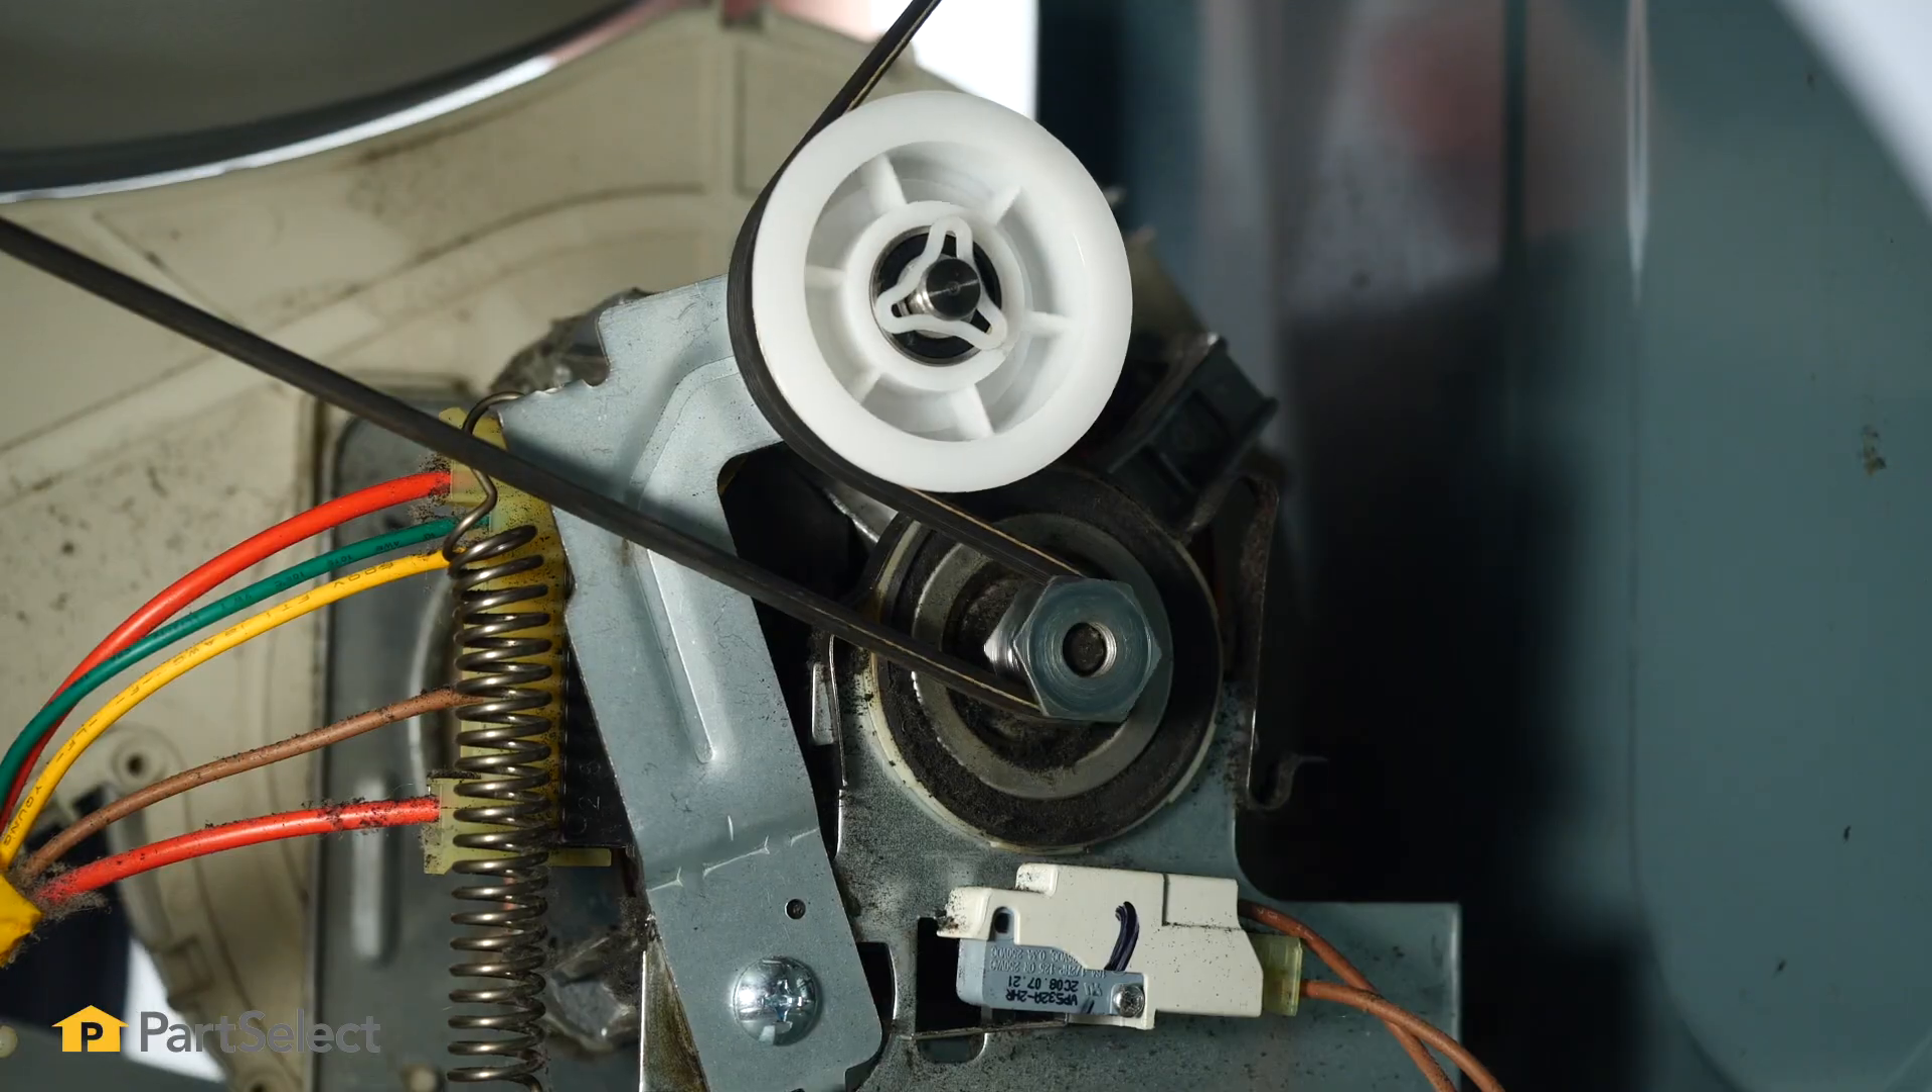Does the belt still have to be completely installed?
No.